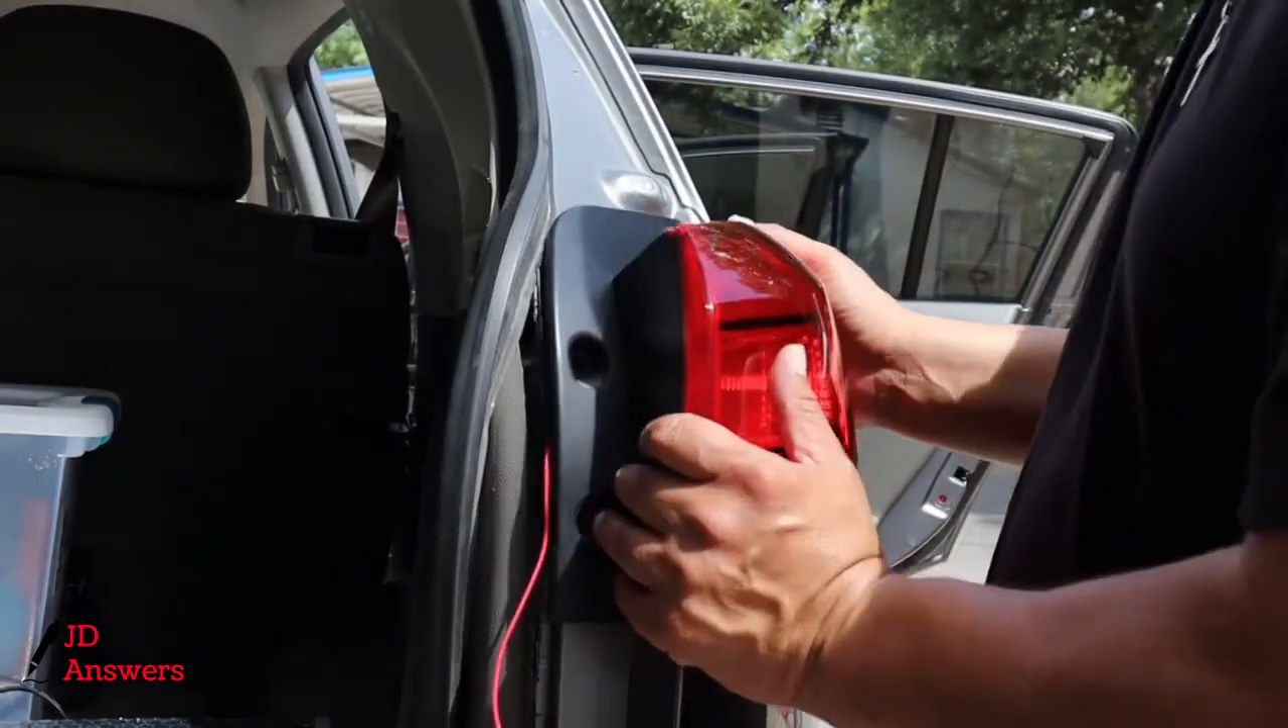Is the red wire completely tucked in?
No.